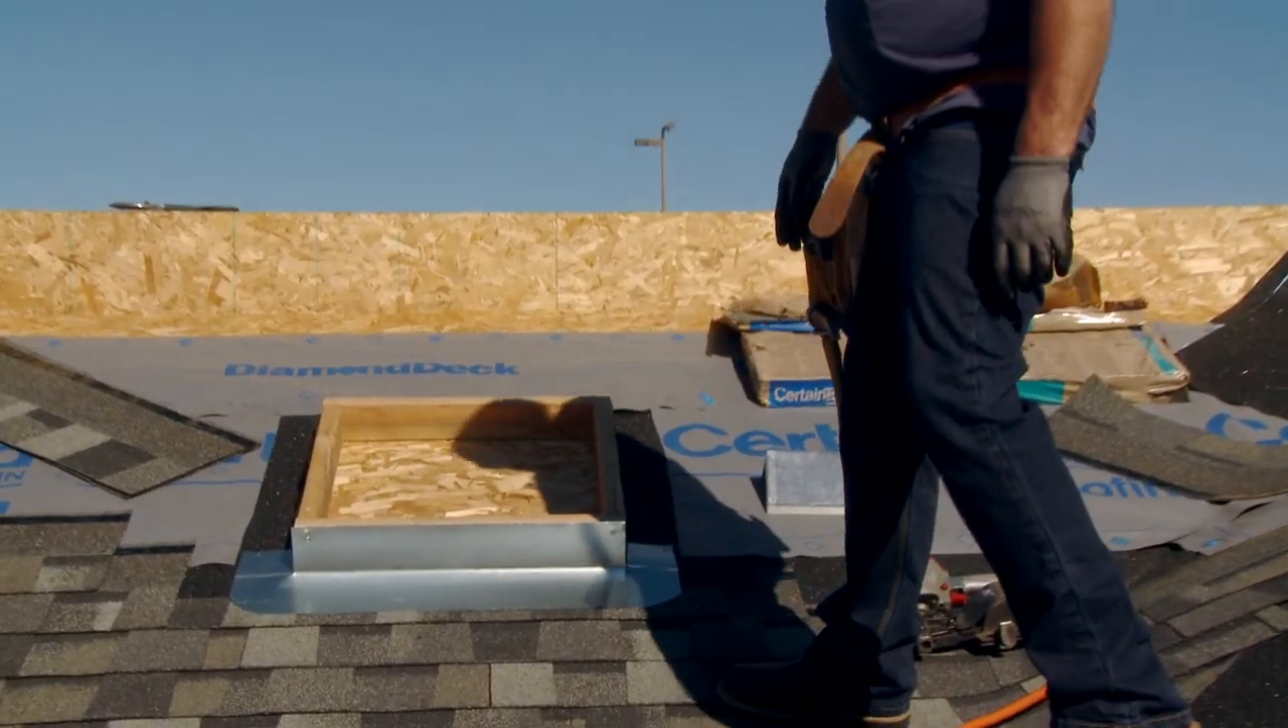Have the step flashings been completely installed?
No.